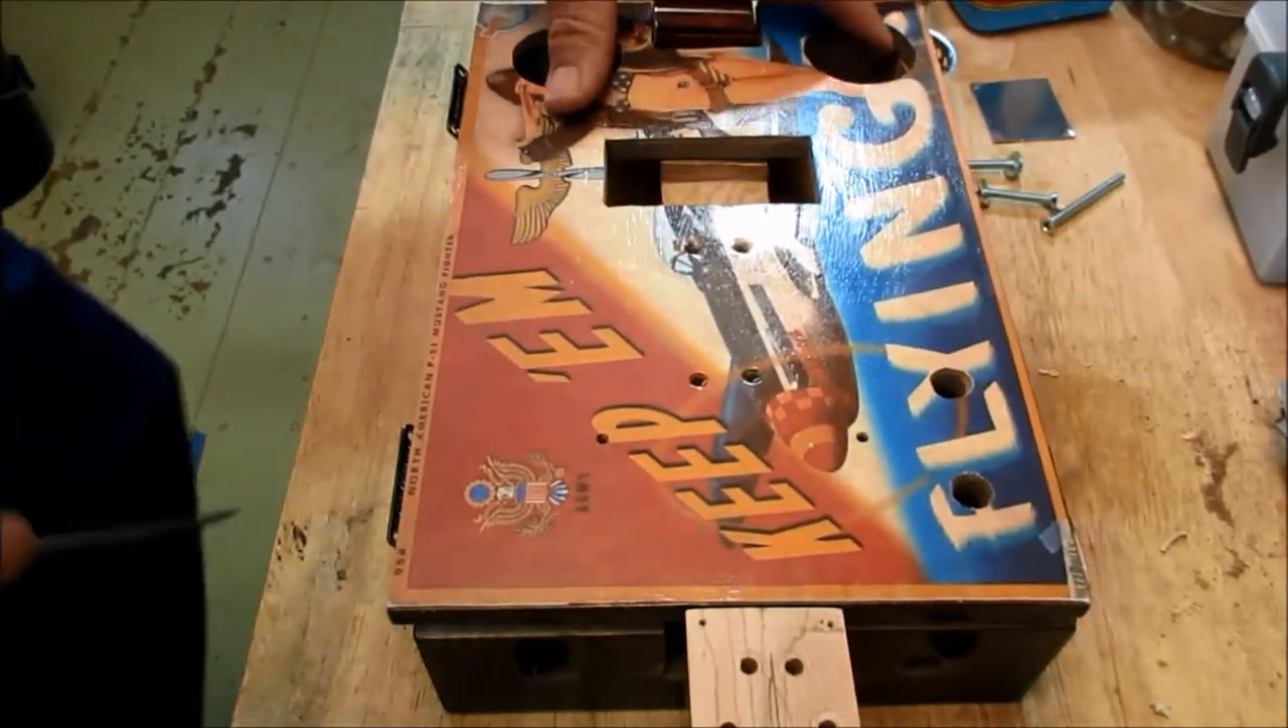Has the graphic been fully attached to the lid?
Yes.